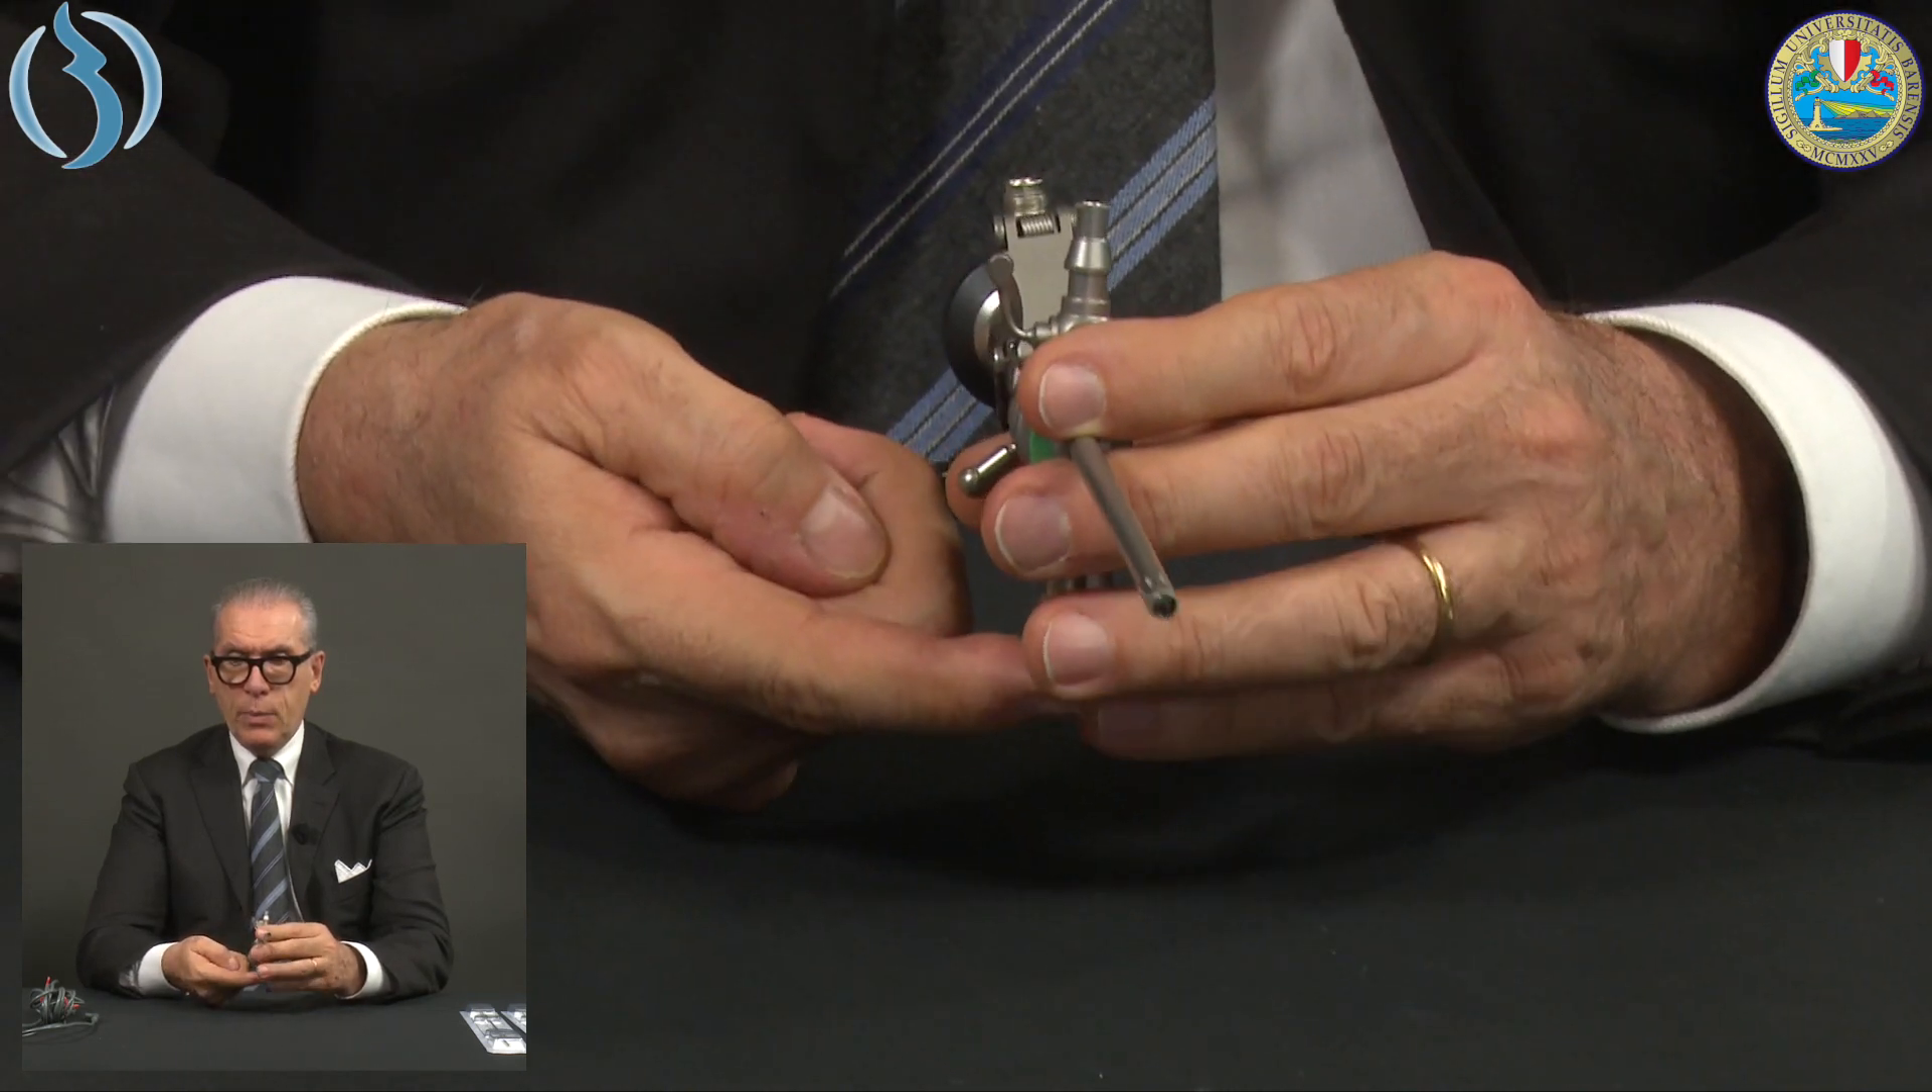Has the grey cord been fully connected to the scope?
No.